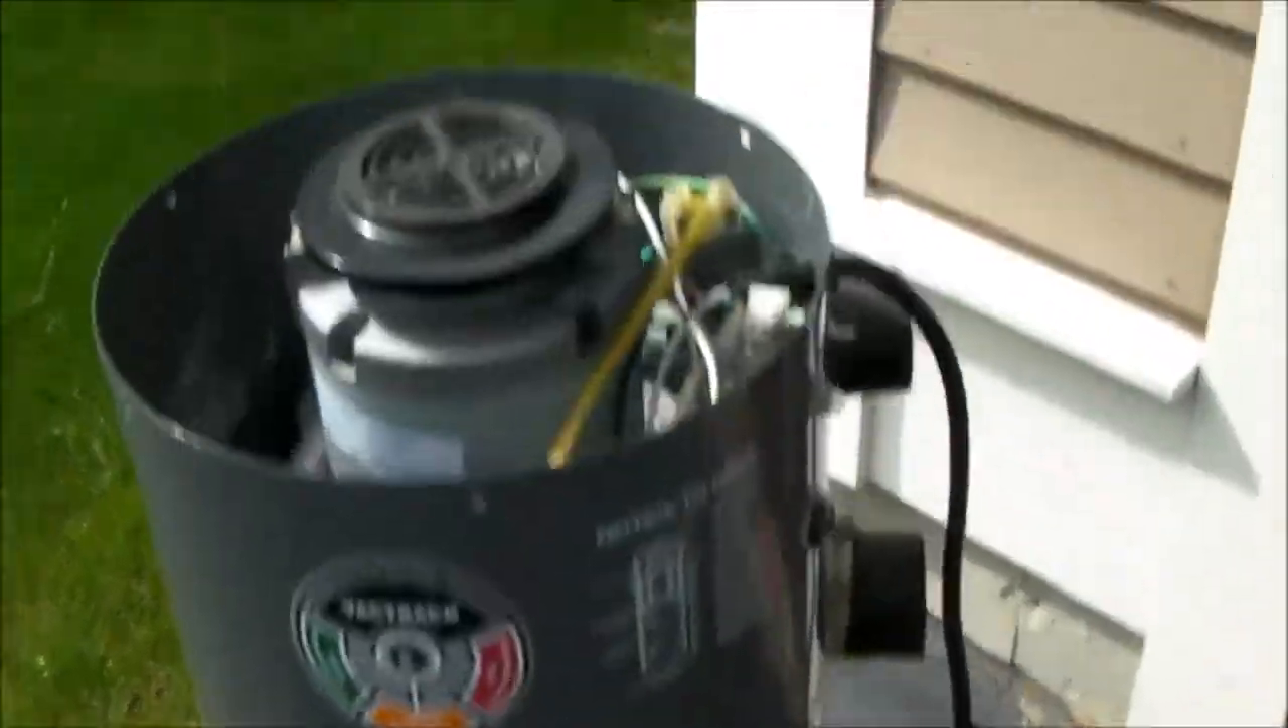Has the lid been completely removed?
Yes.